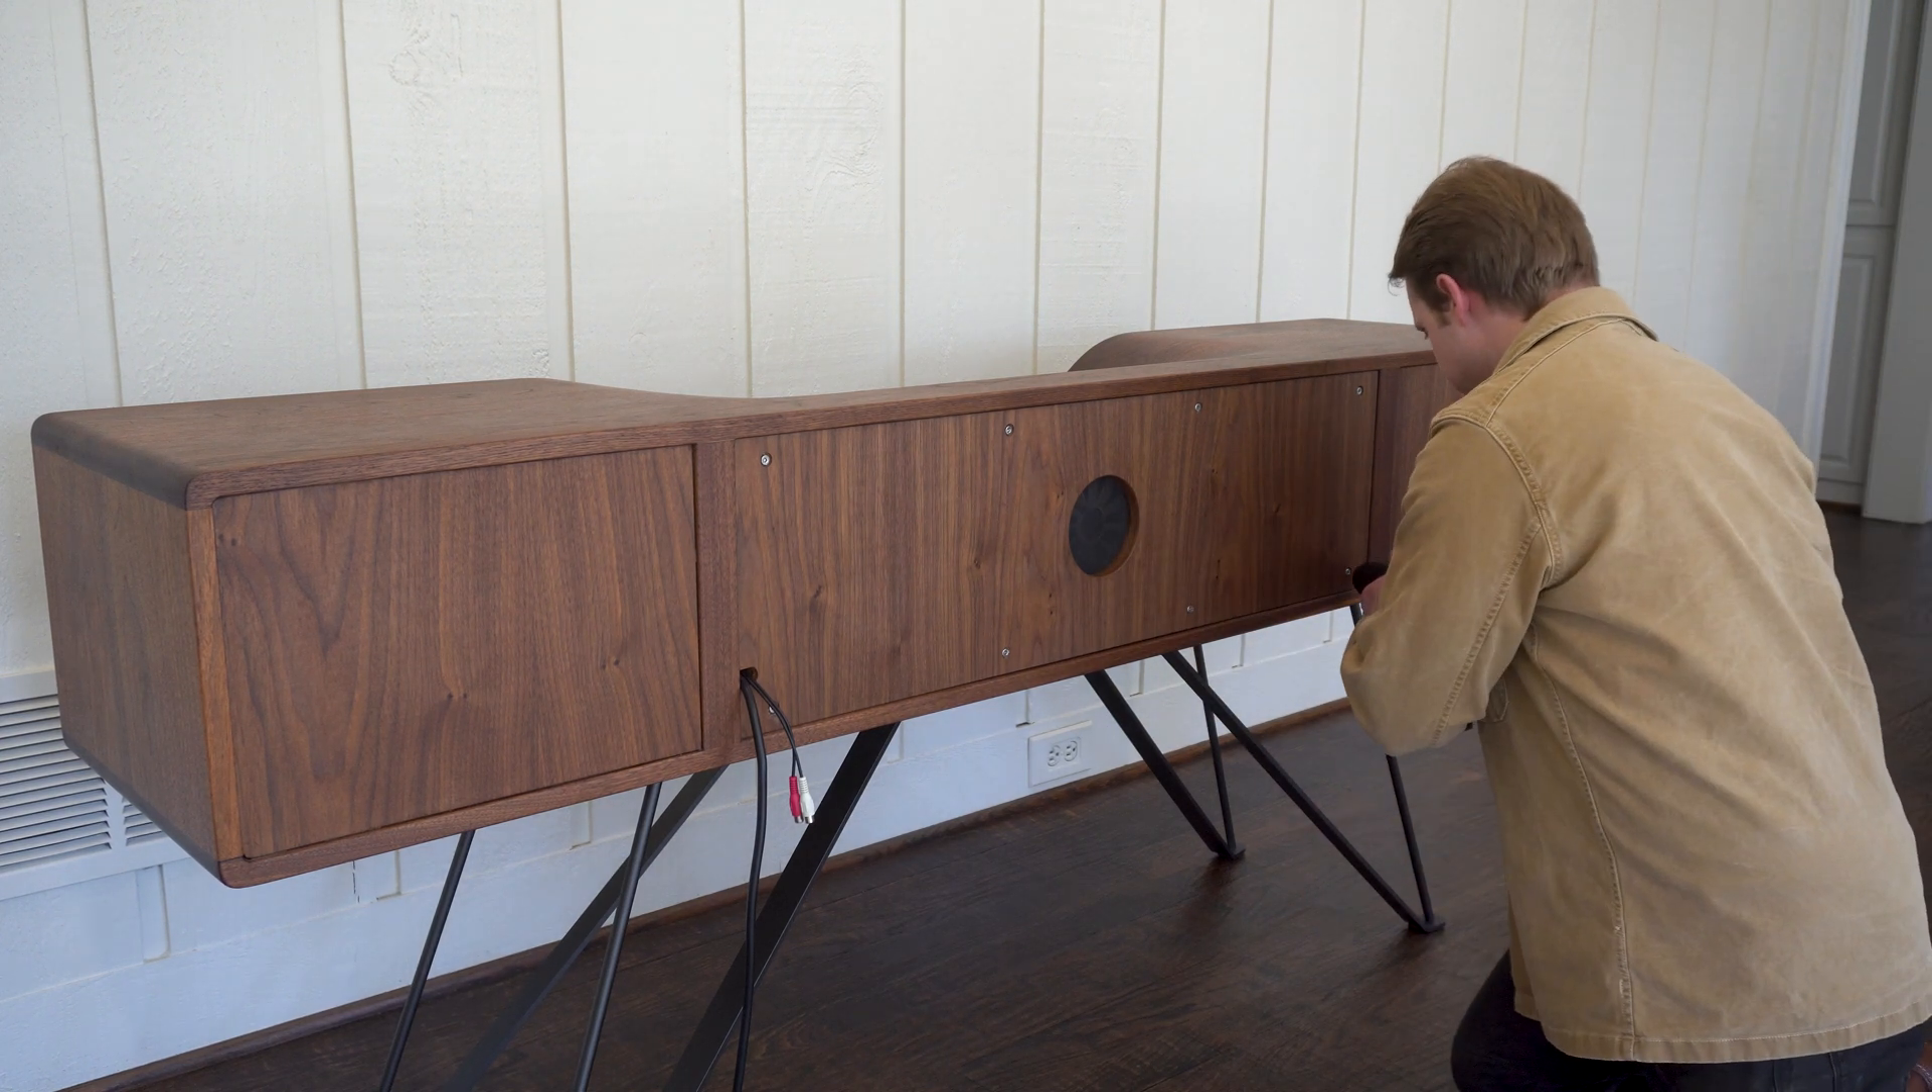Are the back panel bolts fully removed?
No.